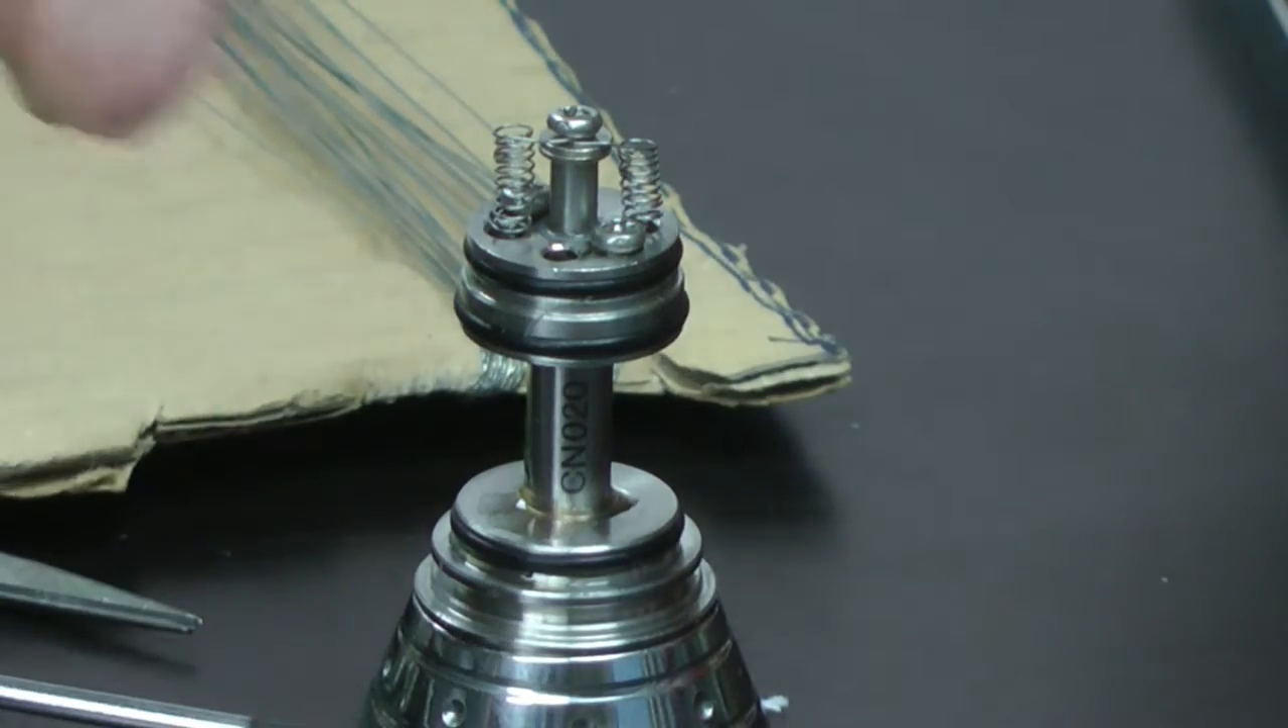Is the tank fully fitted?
No.